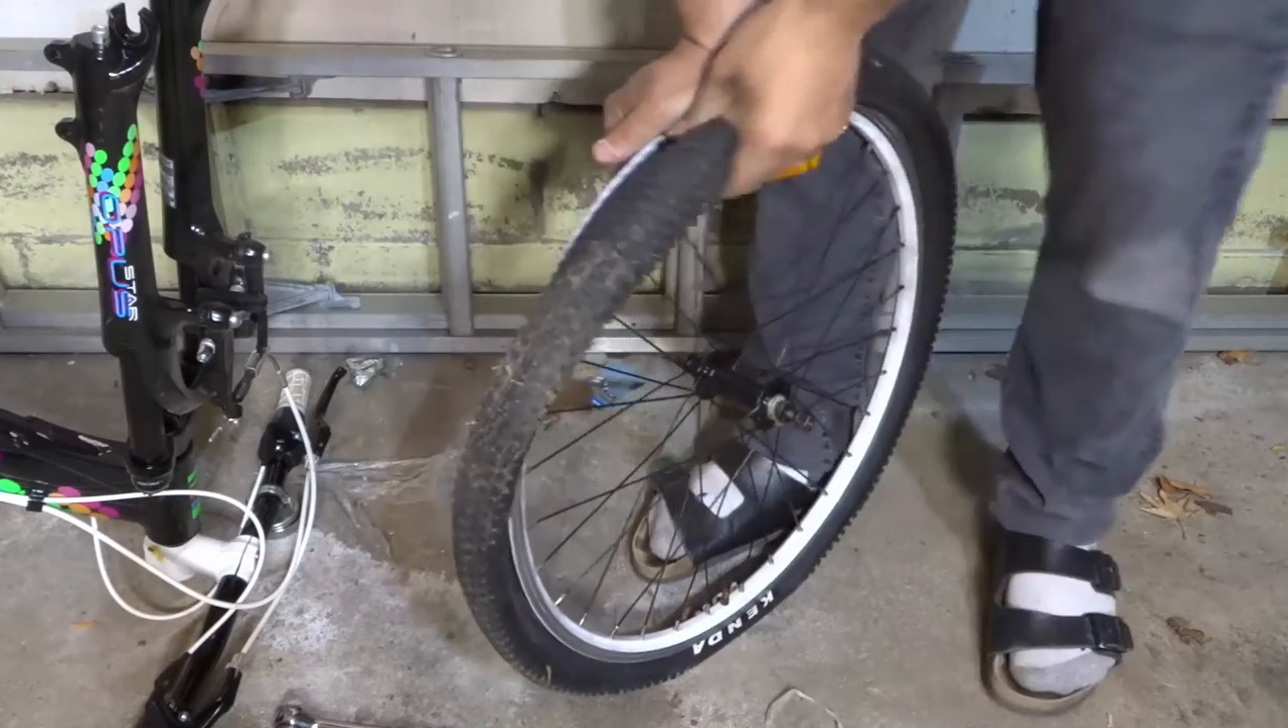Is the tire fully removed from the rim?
No.